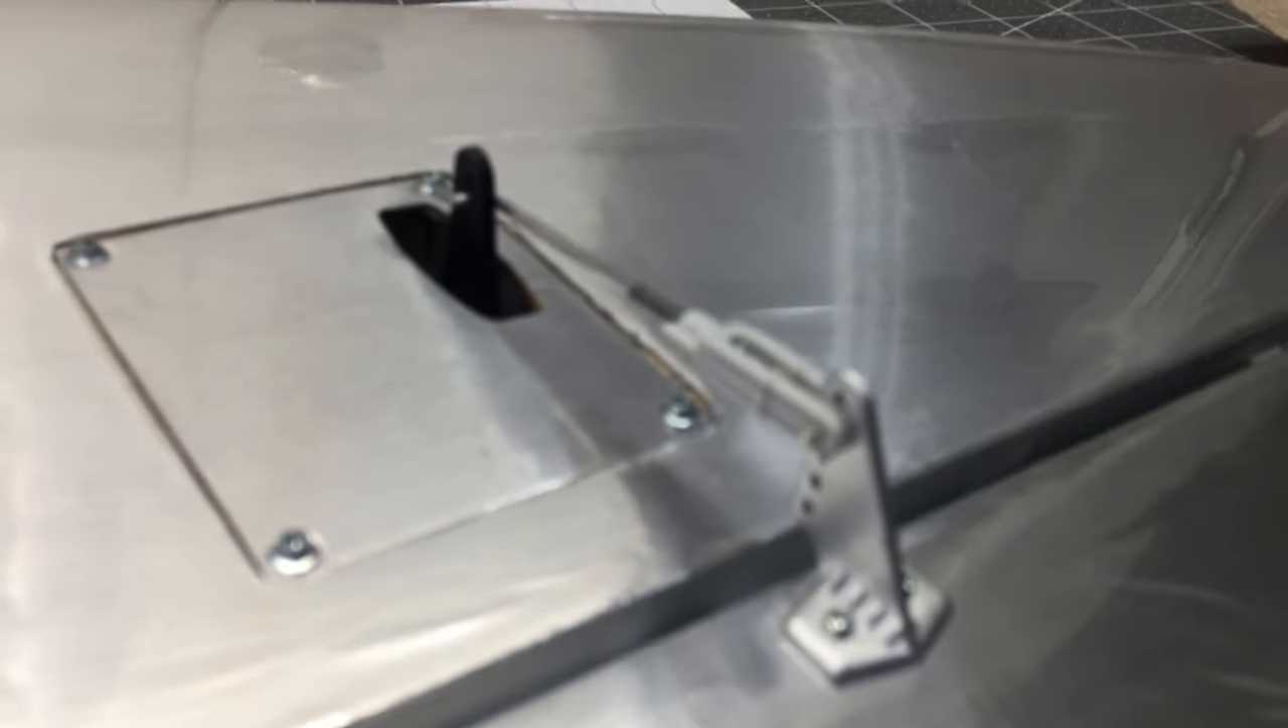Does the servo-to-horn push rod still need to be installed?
No.